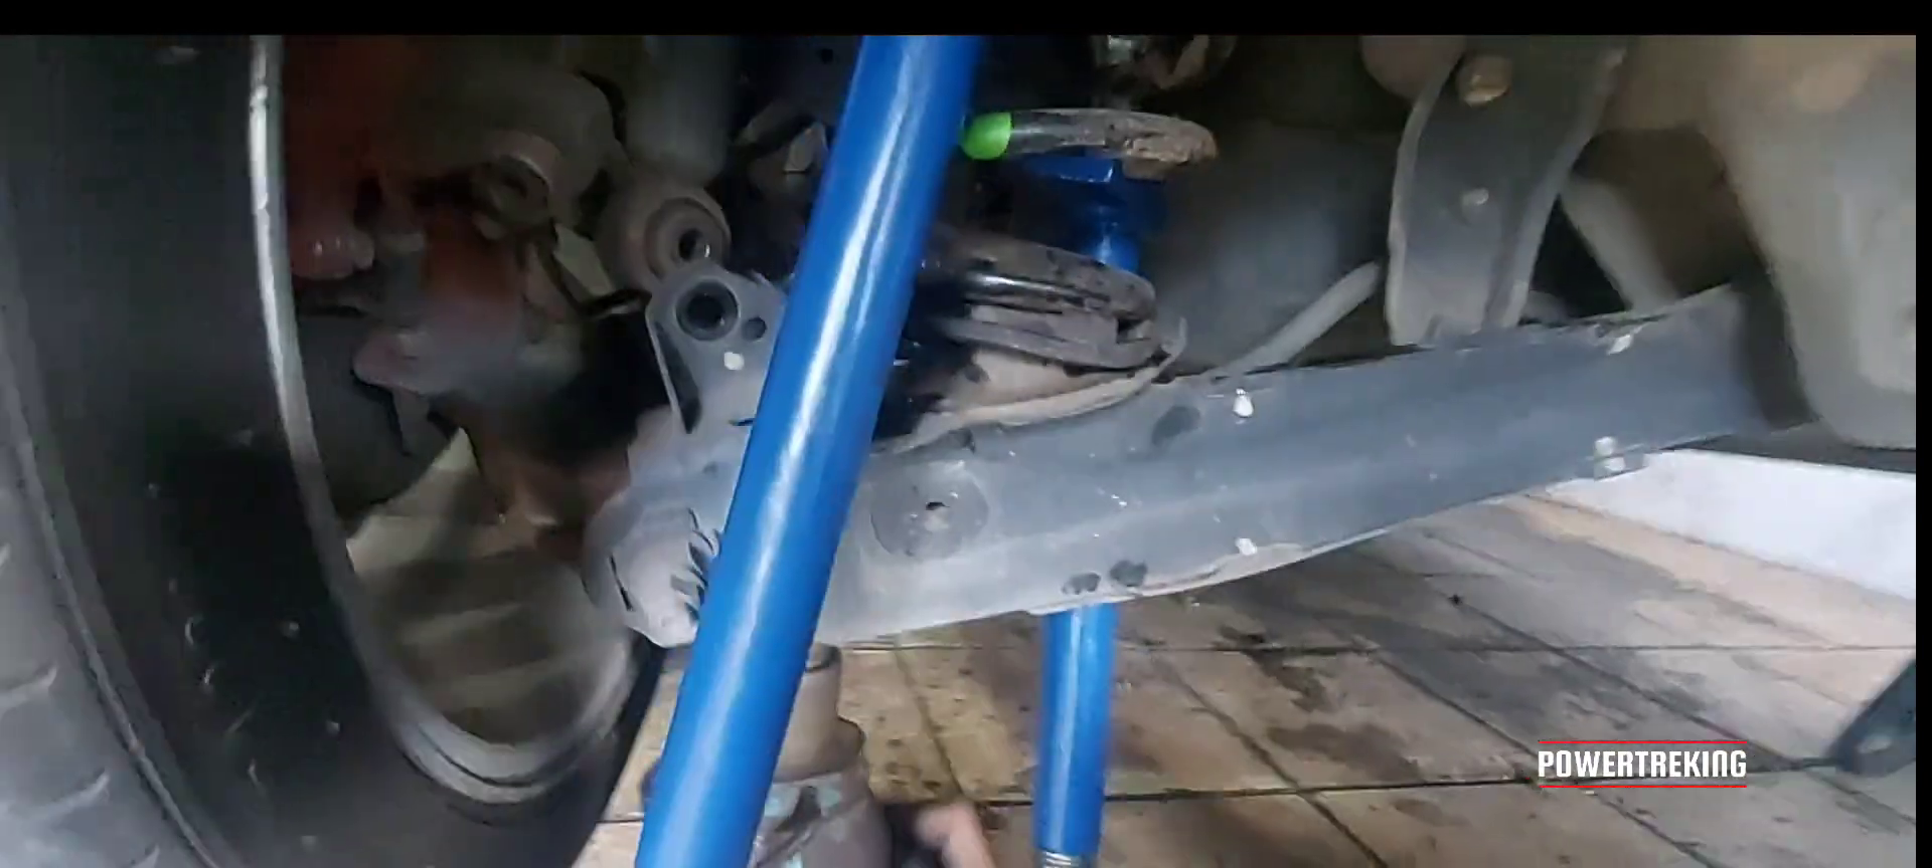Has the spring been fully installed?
No.